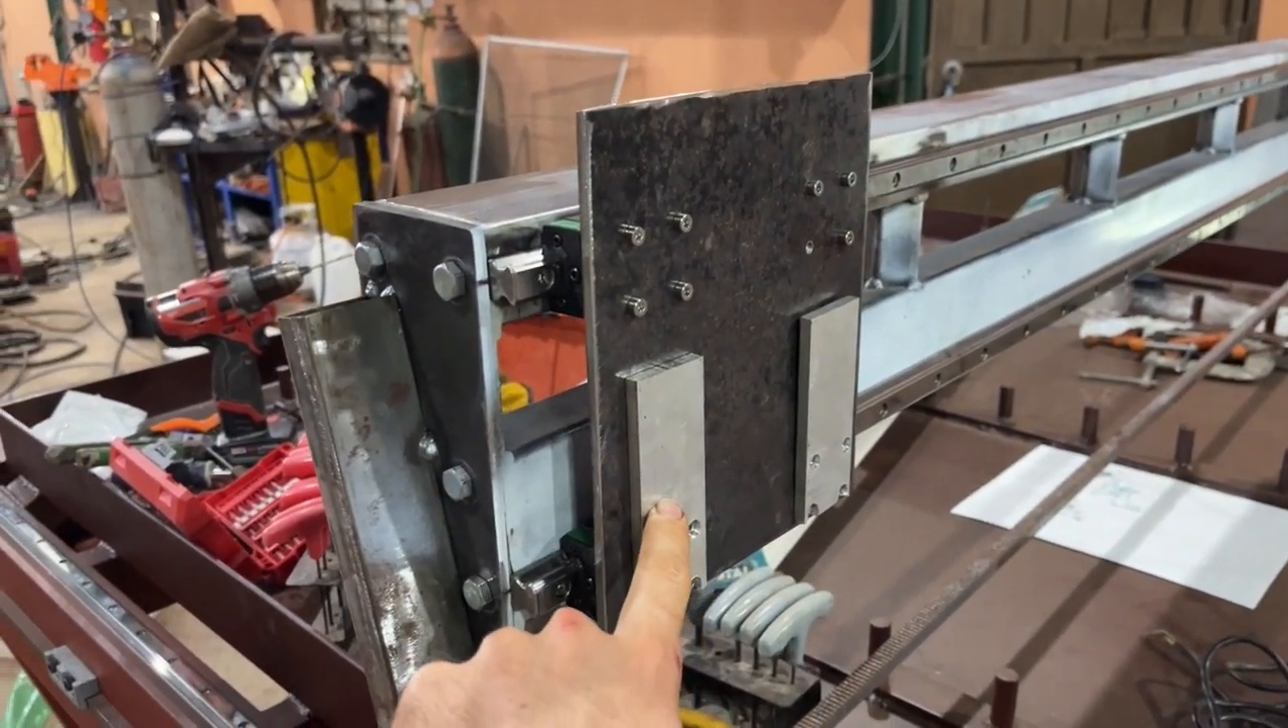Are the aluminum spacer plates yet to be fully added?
No.